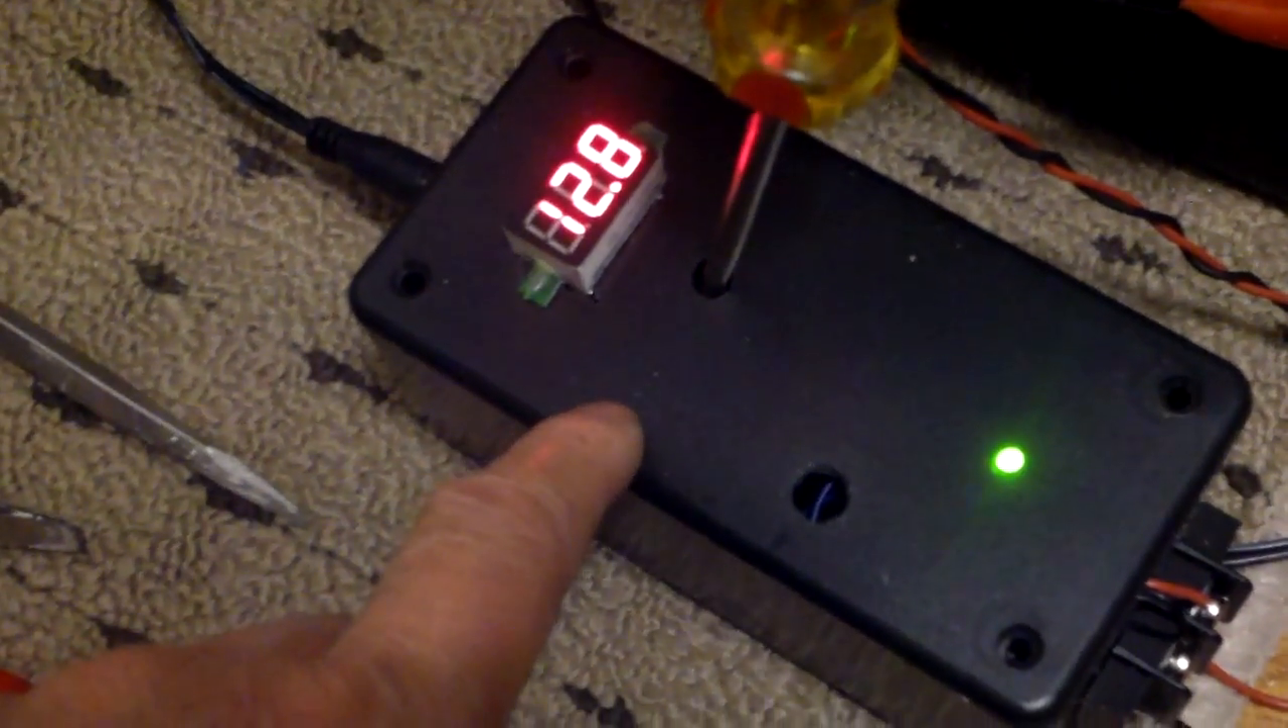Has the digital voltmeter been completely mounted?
Yes.